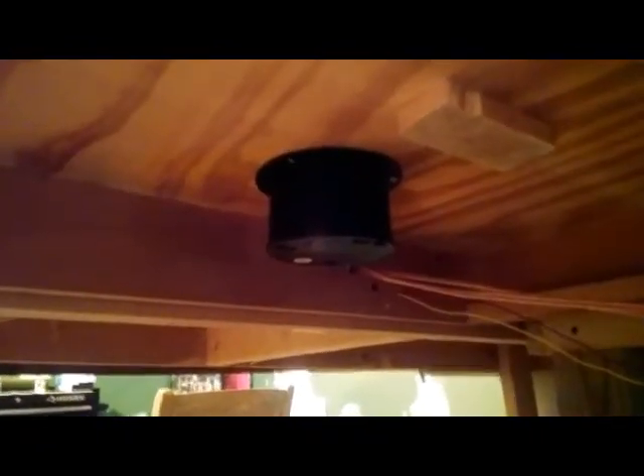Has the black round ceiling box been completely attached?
Yes.